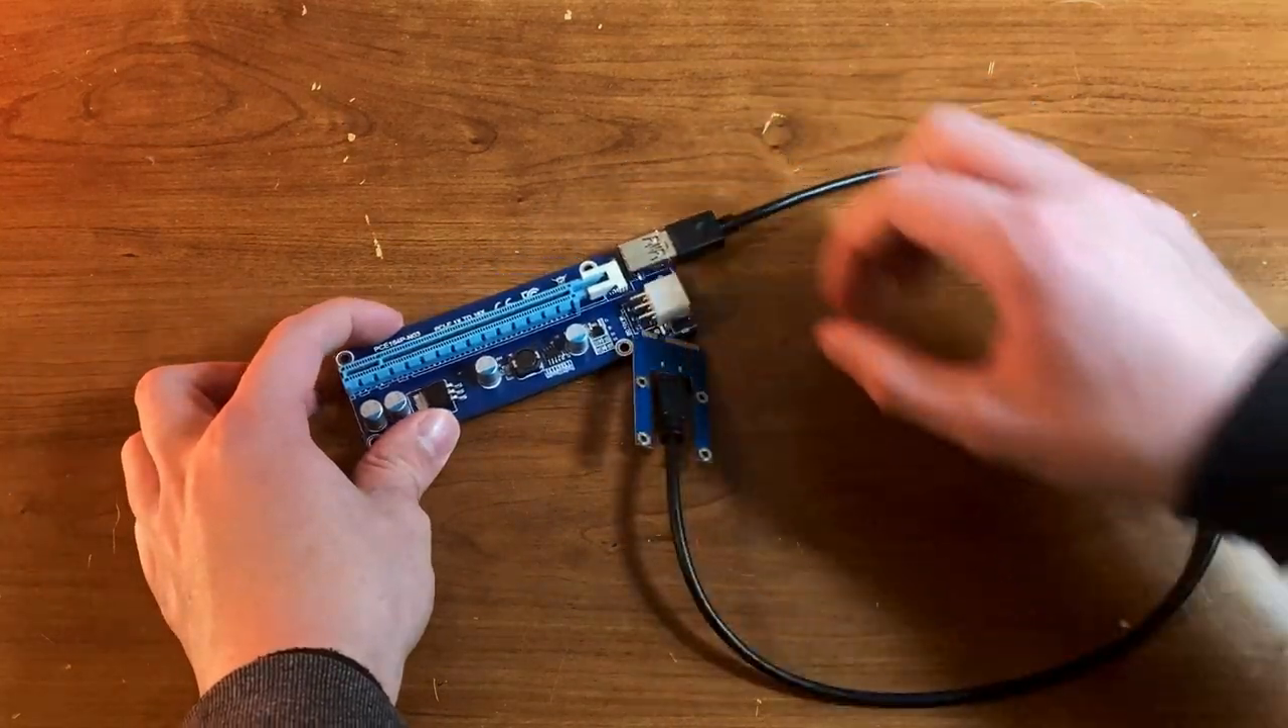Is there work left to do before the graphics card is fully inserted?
Yes.